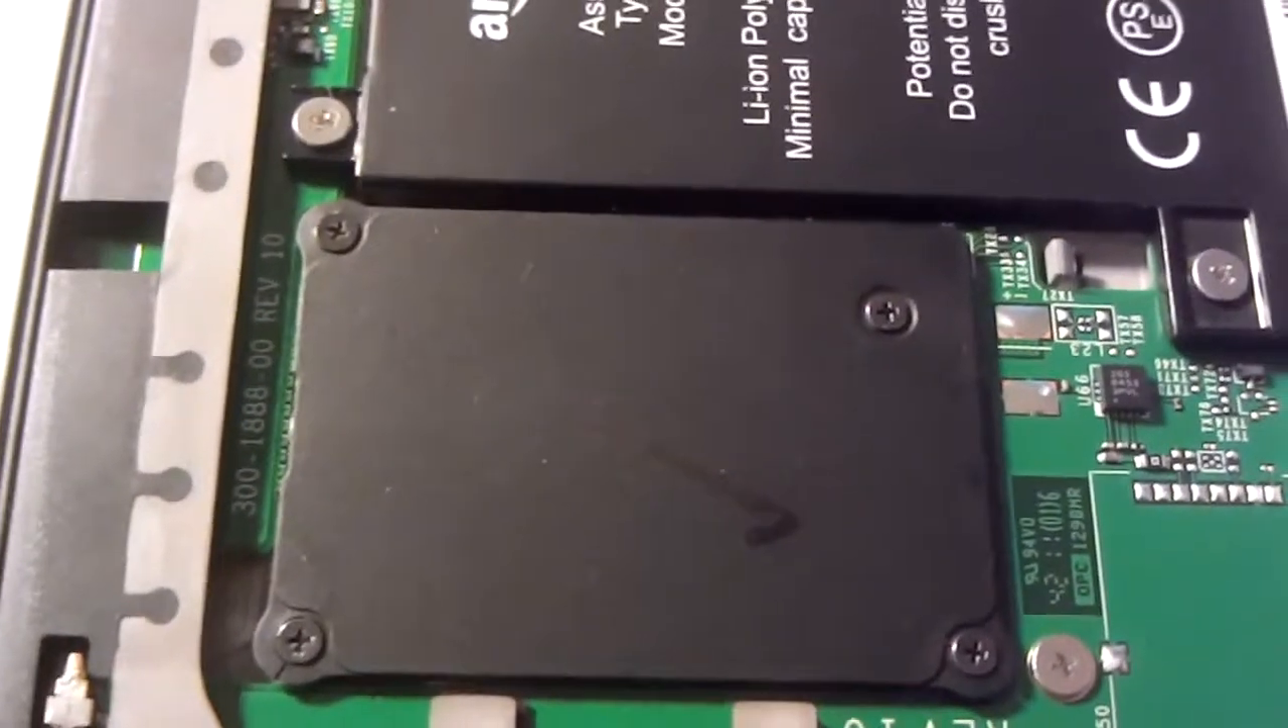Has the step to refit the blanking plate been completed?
Yes.